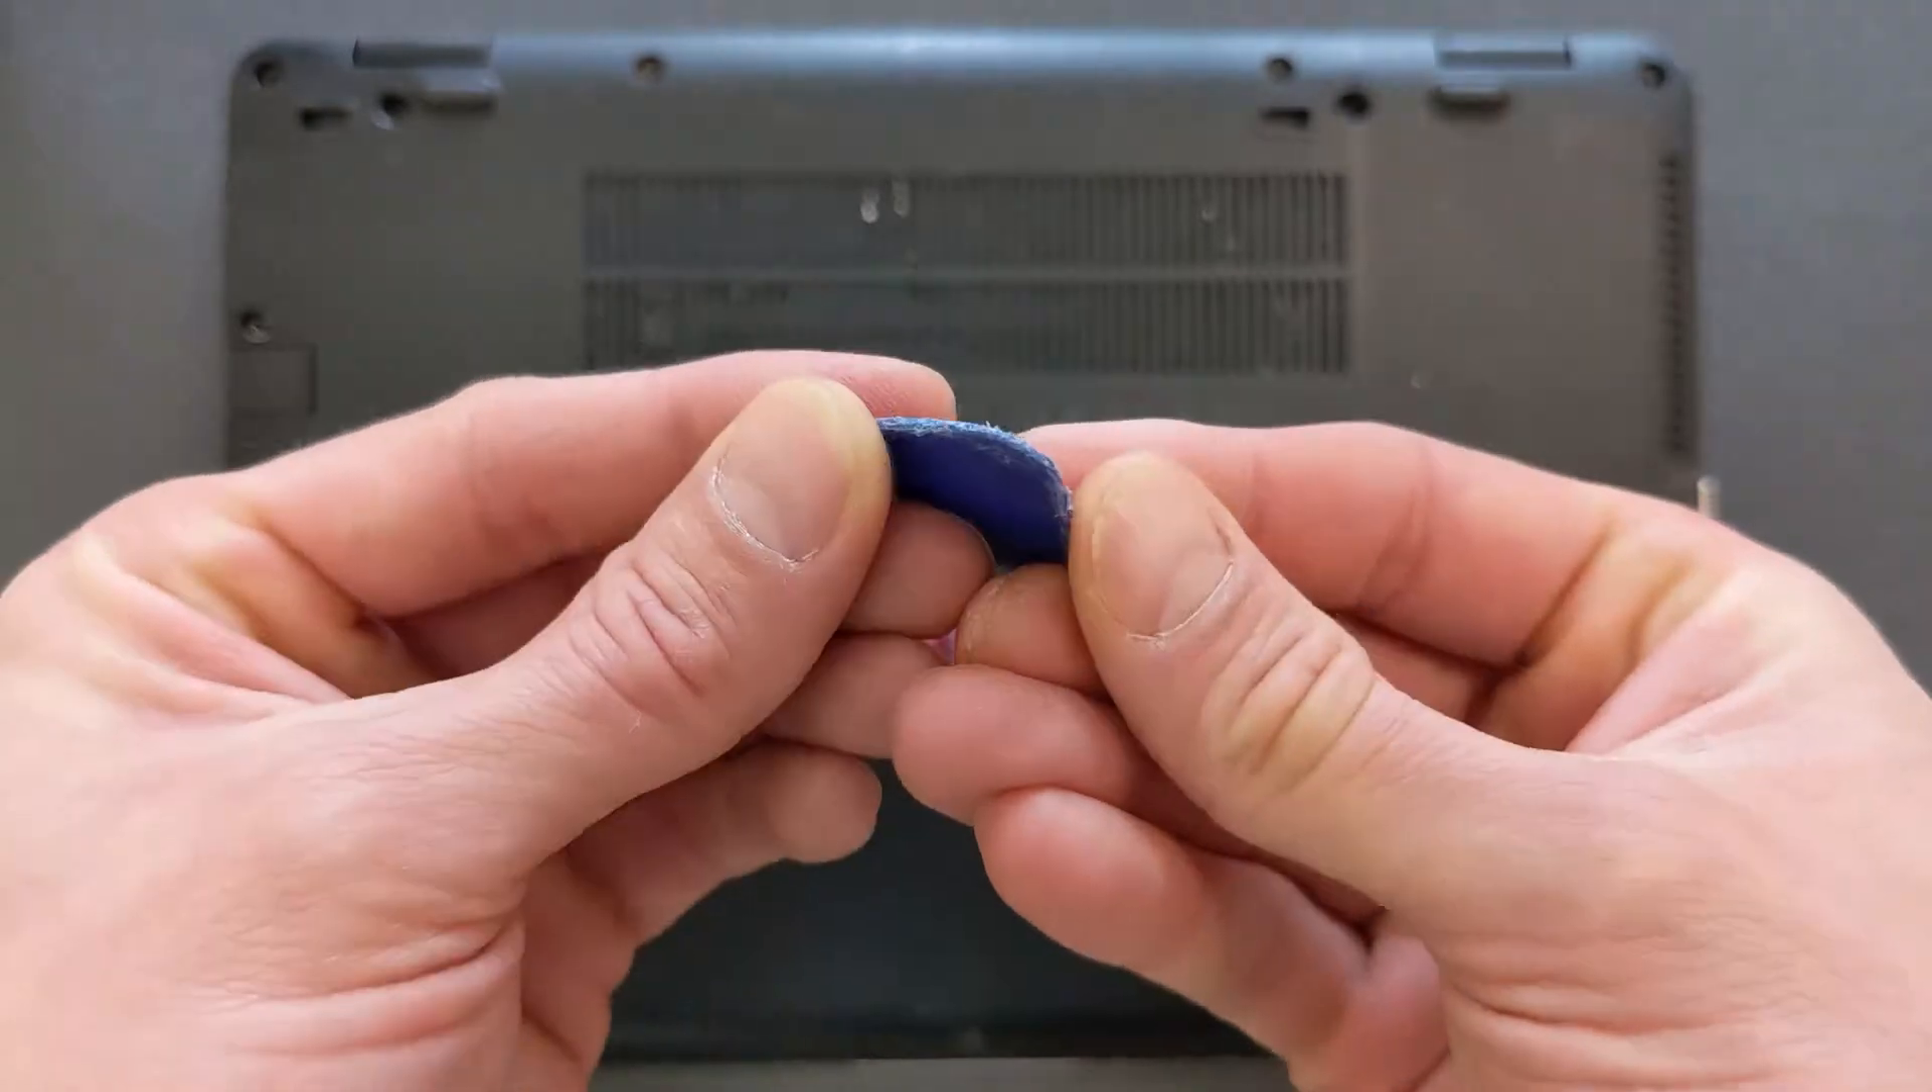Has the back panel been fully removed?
No.